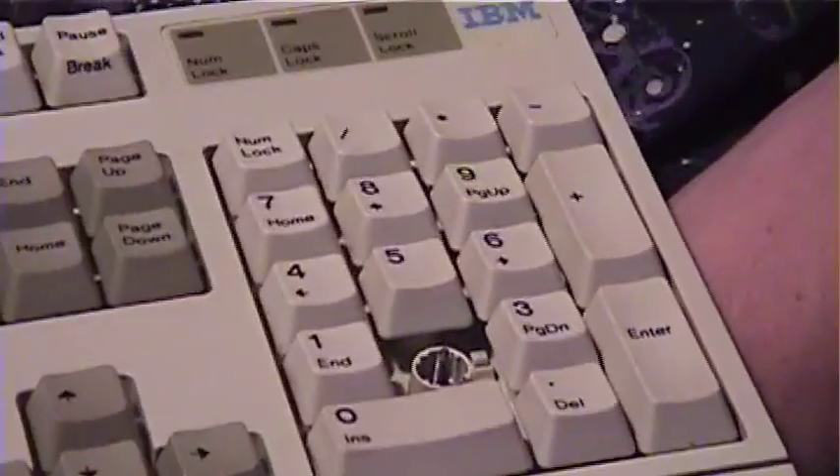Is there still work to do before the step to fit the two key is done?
Yes.